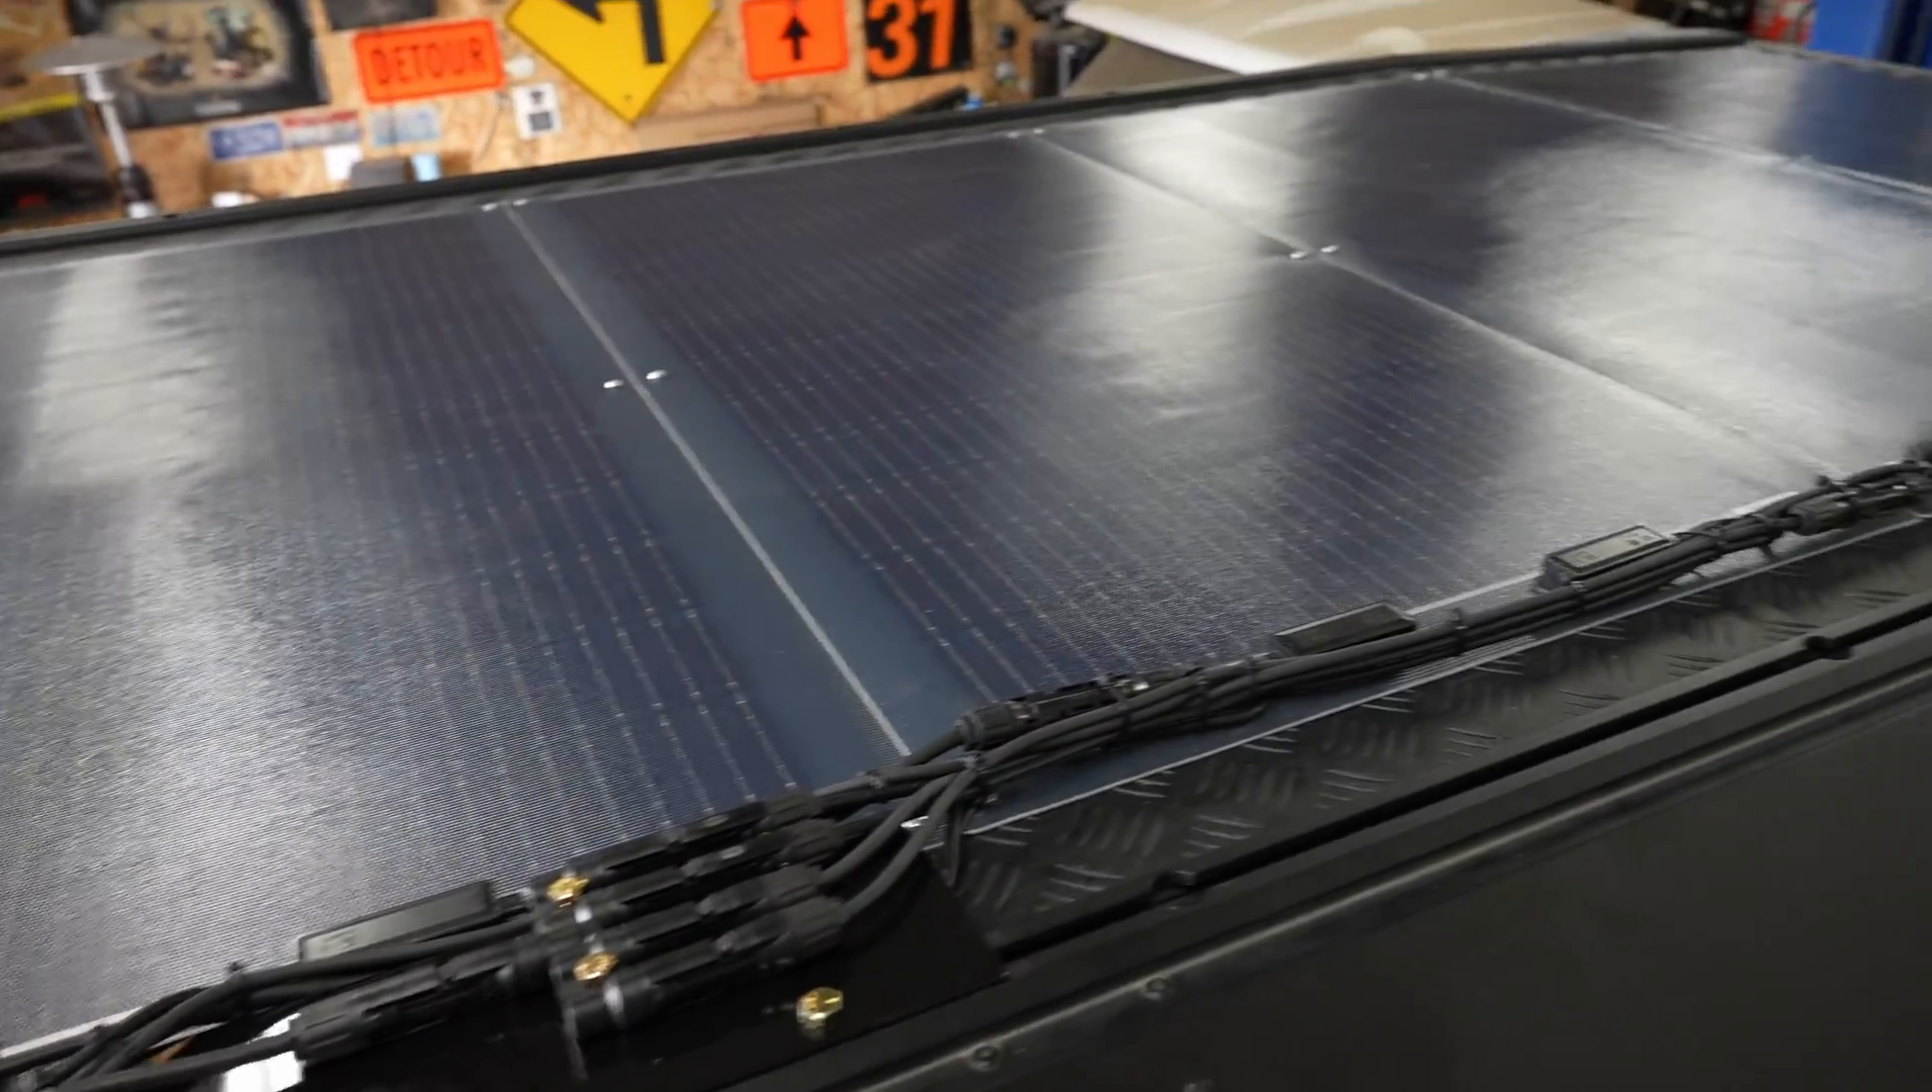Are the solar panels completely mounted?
Yes.